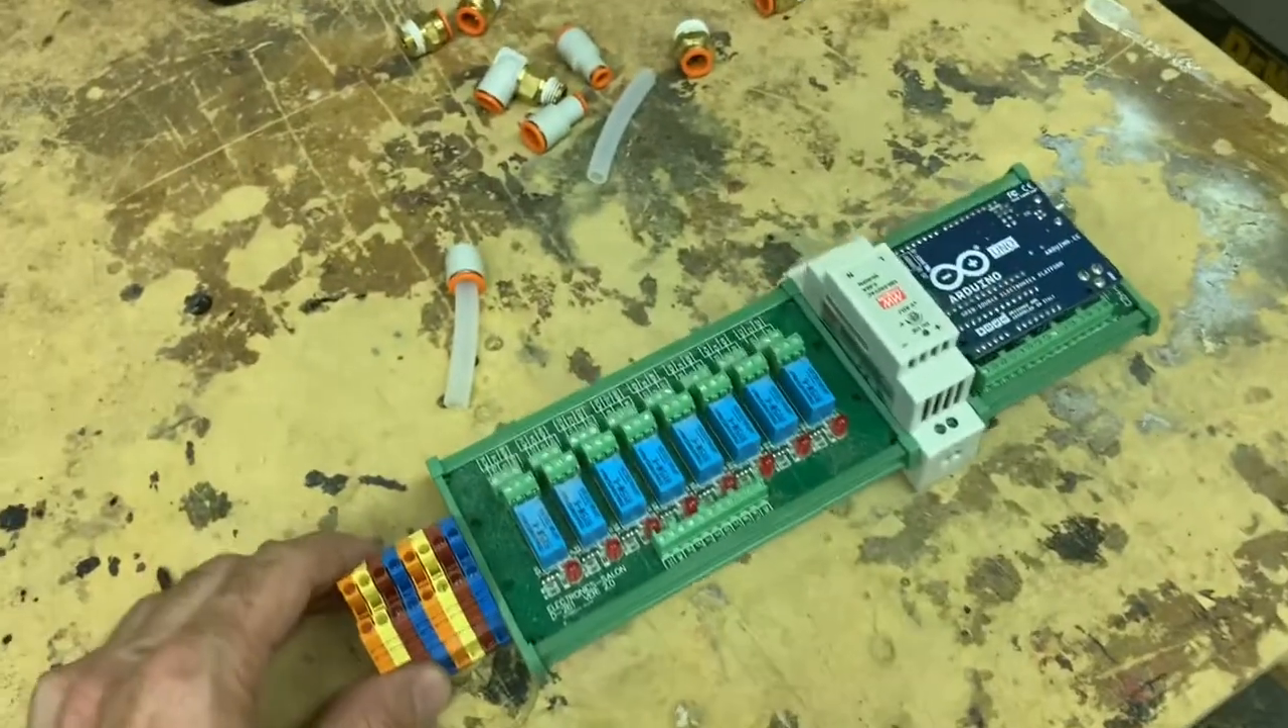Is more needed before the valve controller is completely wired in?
Yes.